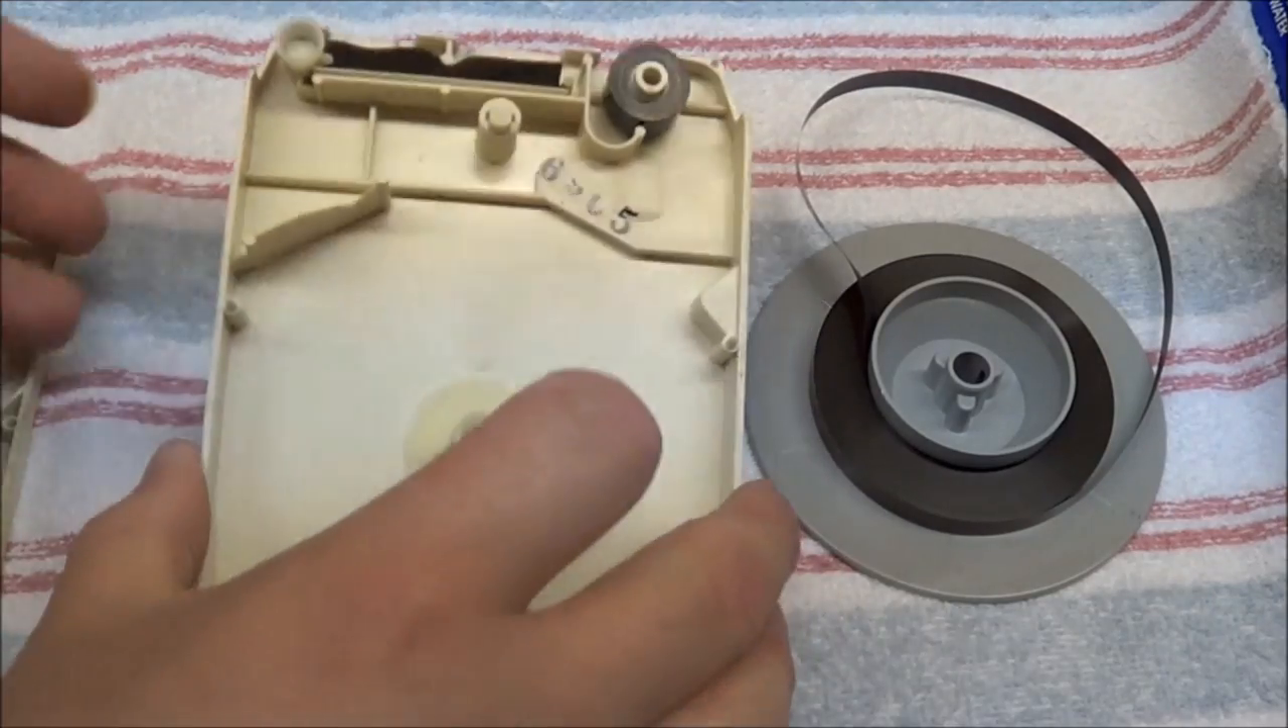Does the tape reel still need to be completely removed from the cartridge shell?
No.